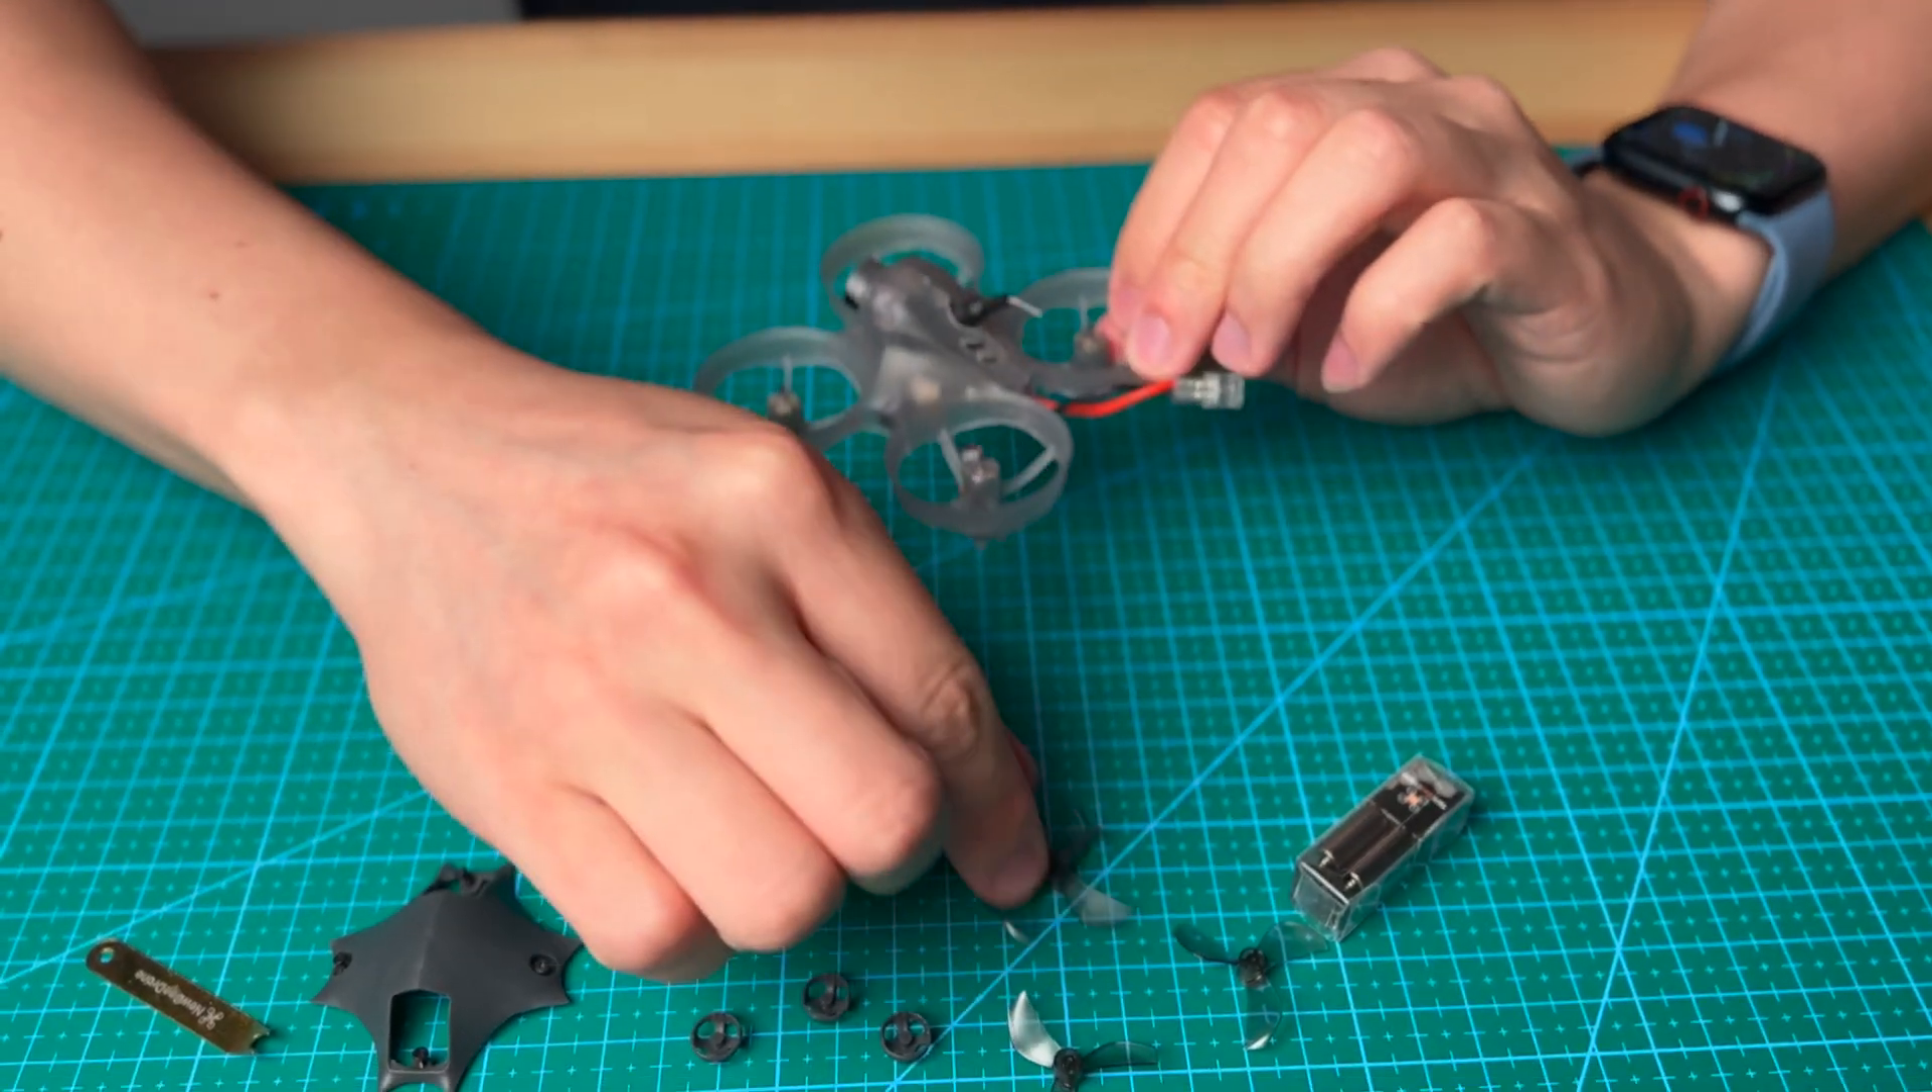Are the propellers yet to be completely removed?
No.